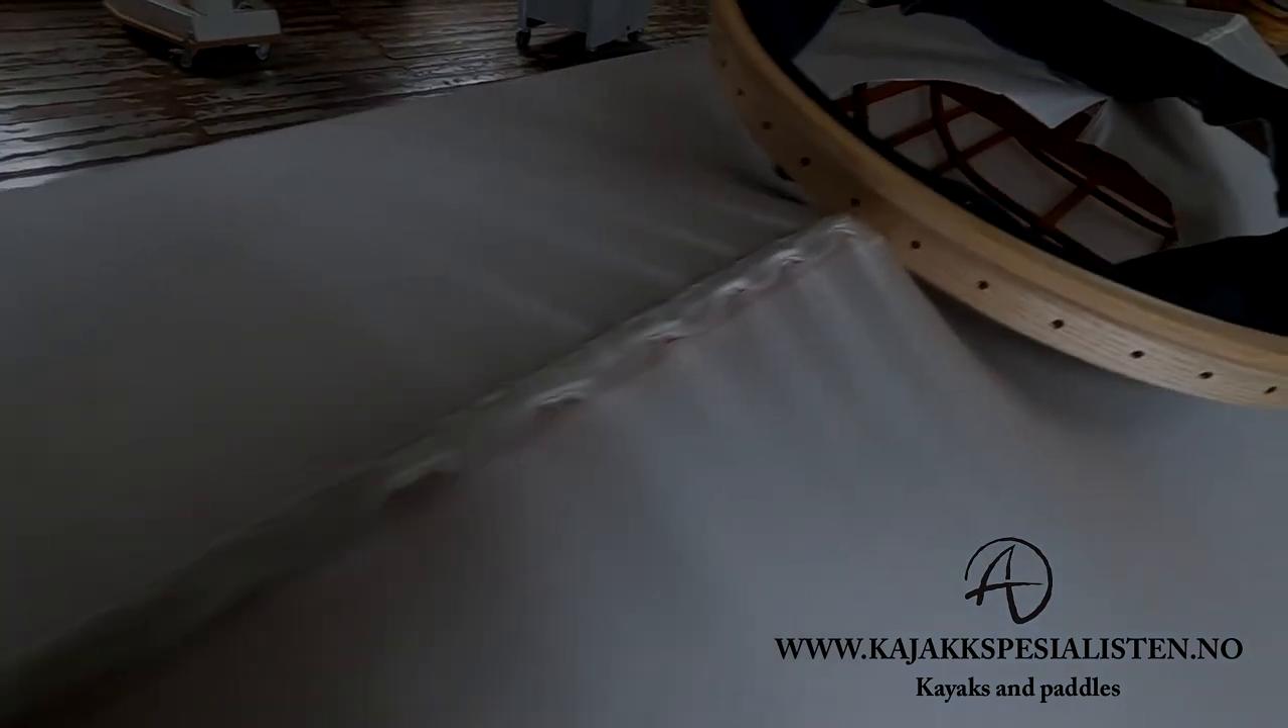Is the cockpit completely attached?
No.